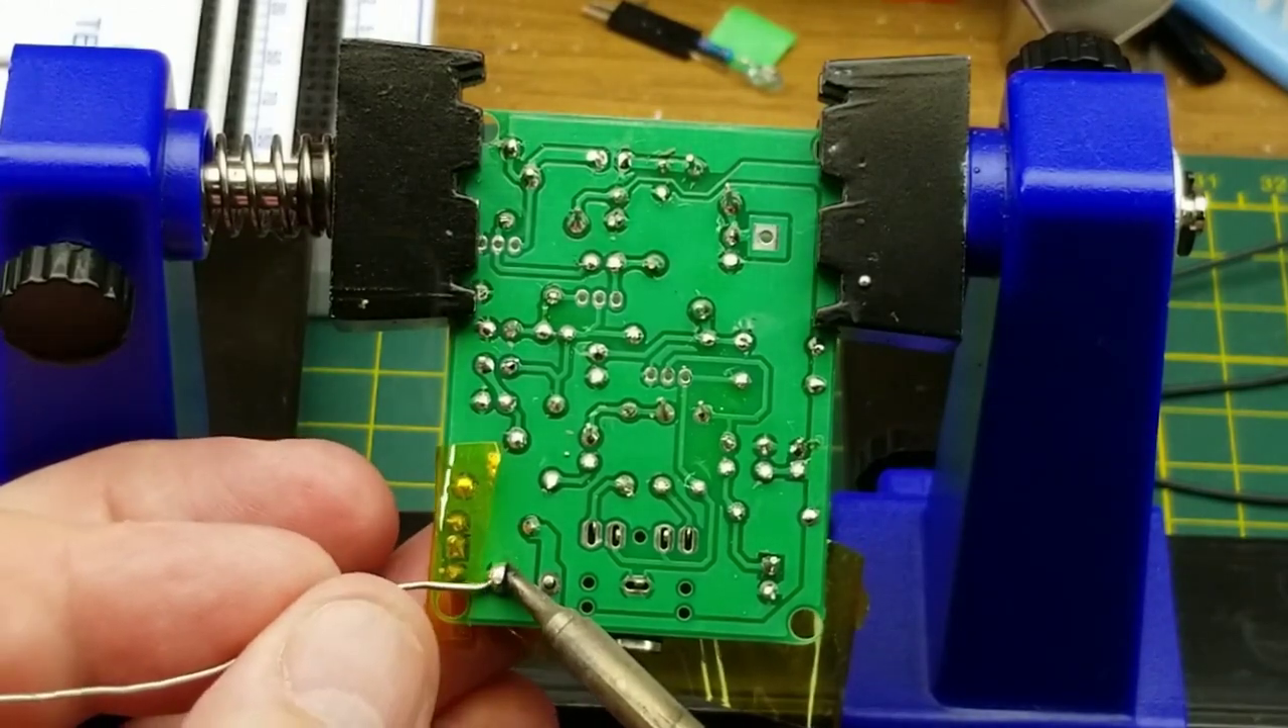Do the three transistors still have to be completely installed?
Yes.